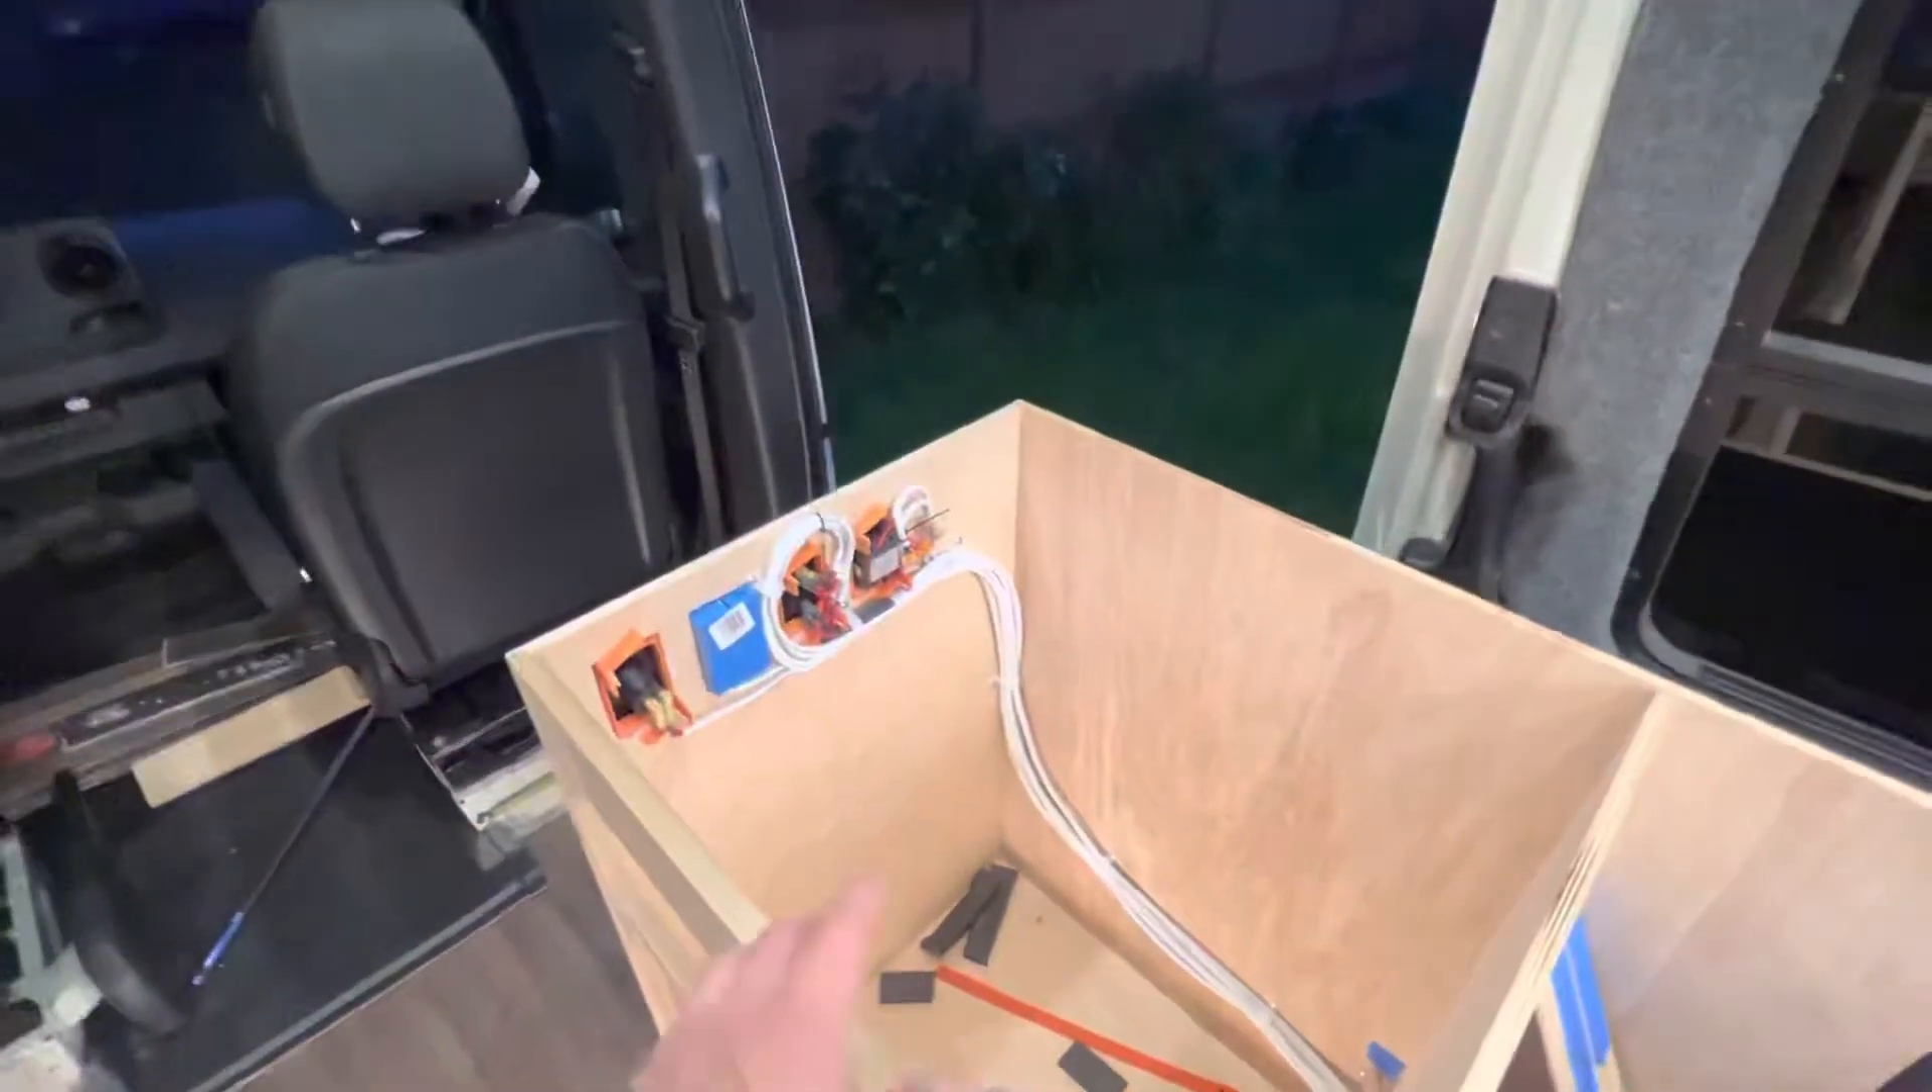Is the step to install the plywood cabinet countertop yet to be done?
Yes.